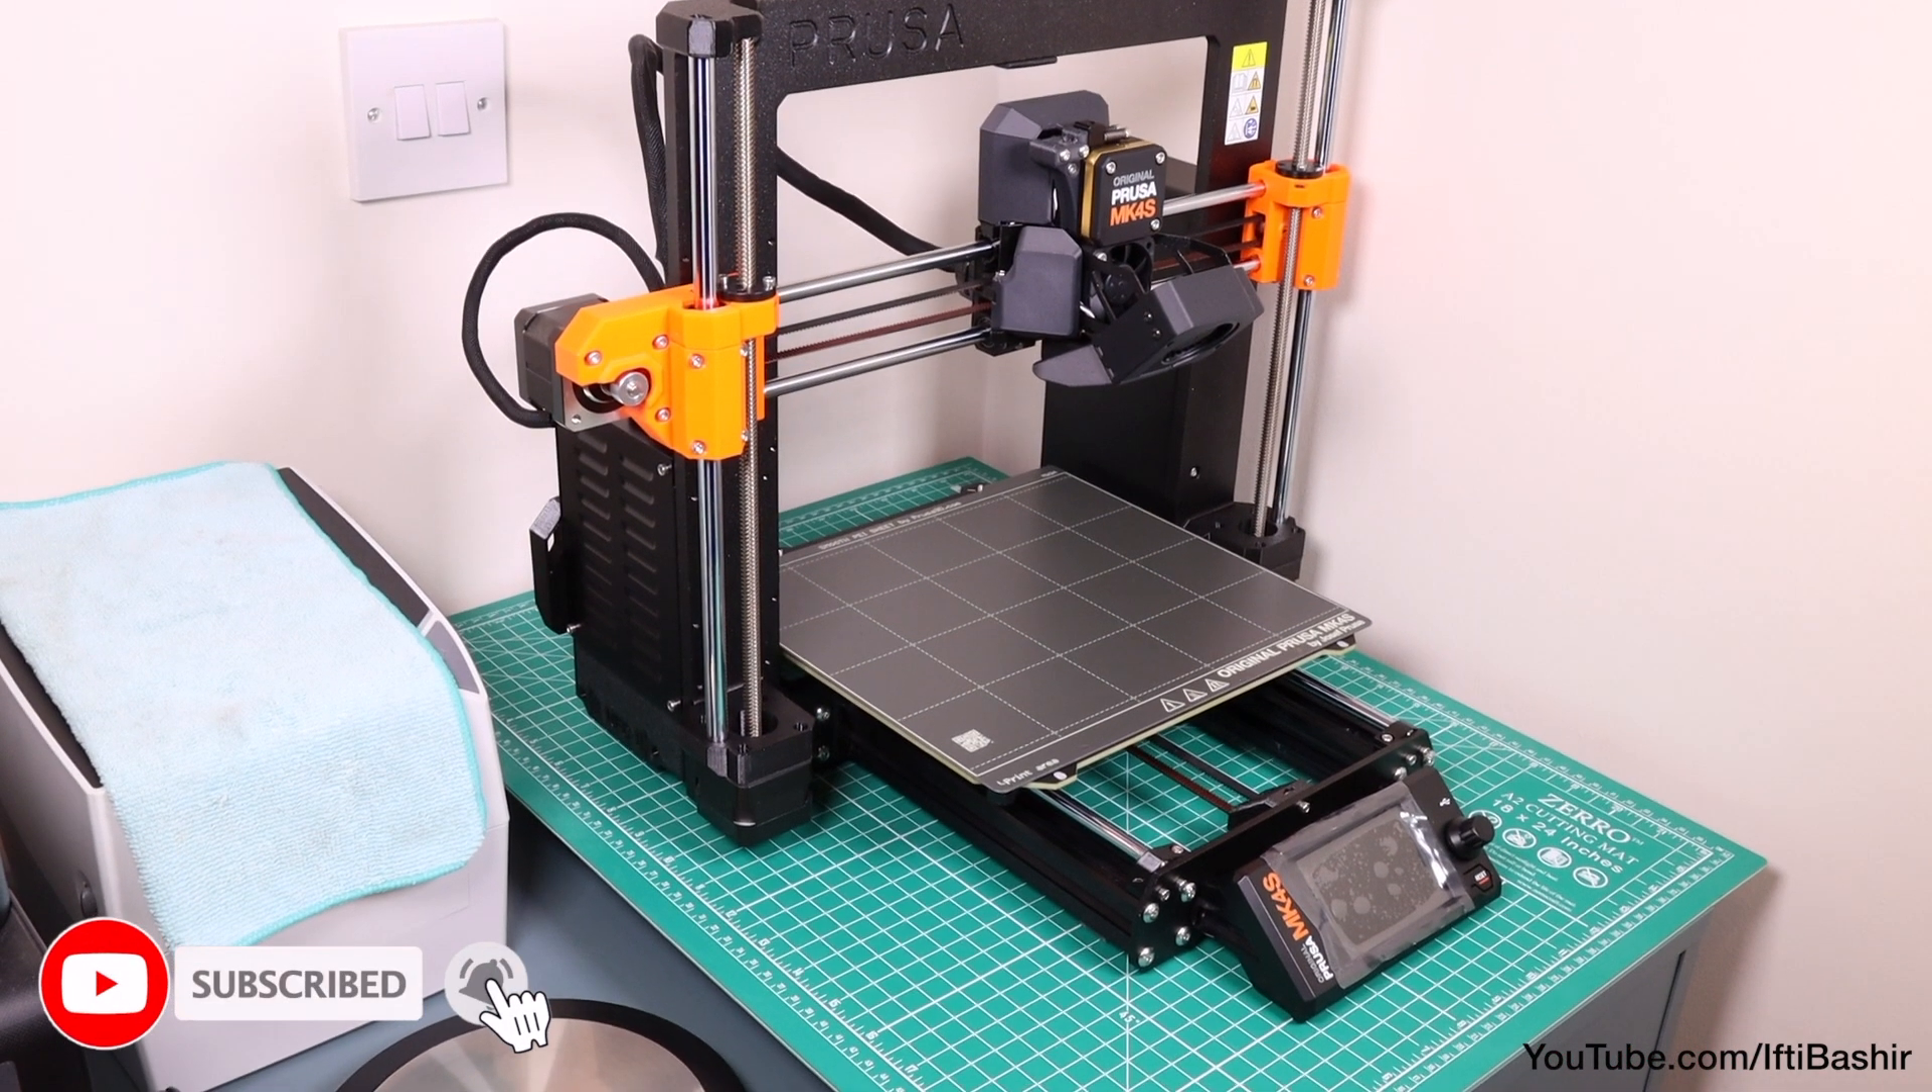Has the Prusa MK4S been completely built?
Yes.